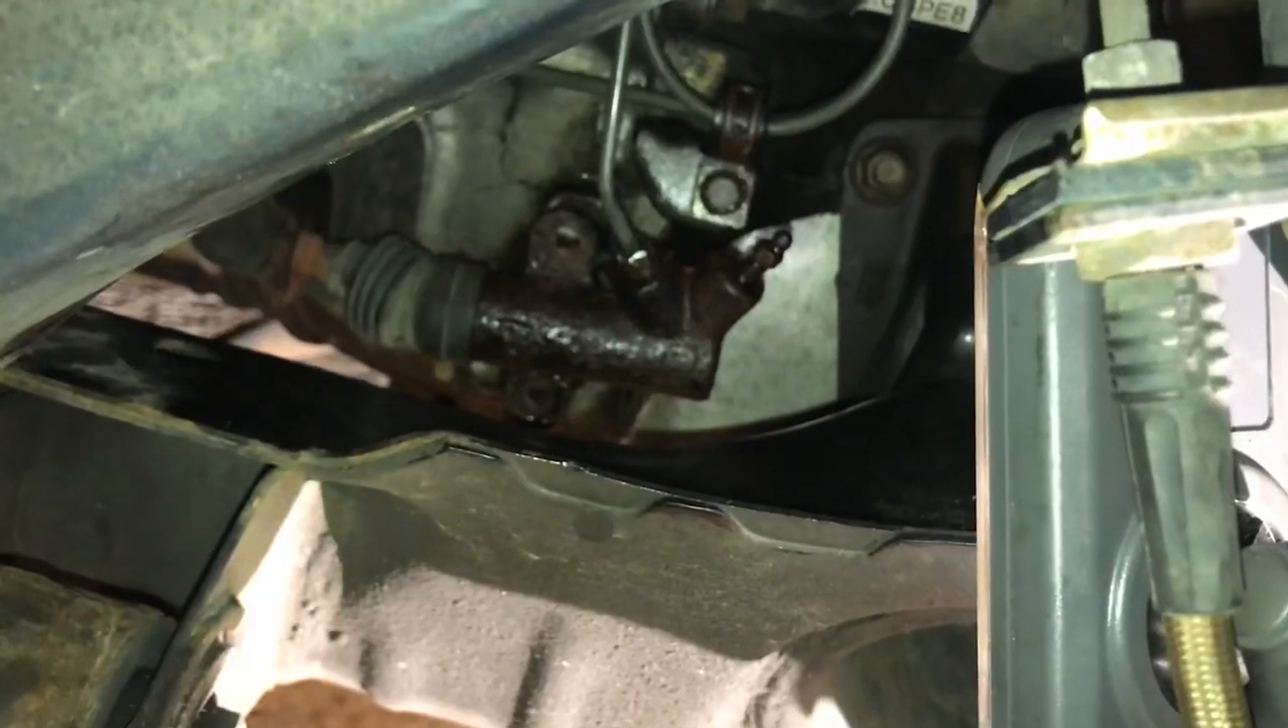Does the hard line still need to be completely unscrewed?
Yes.